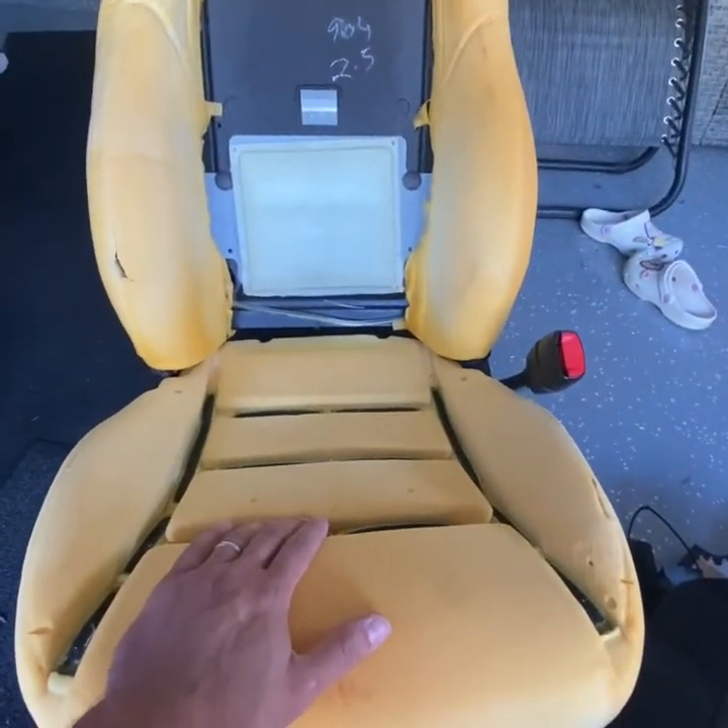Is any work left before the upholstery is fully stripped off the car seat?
No.